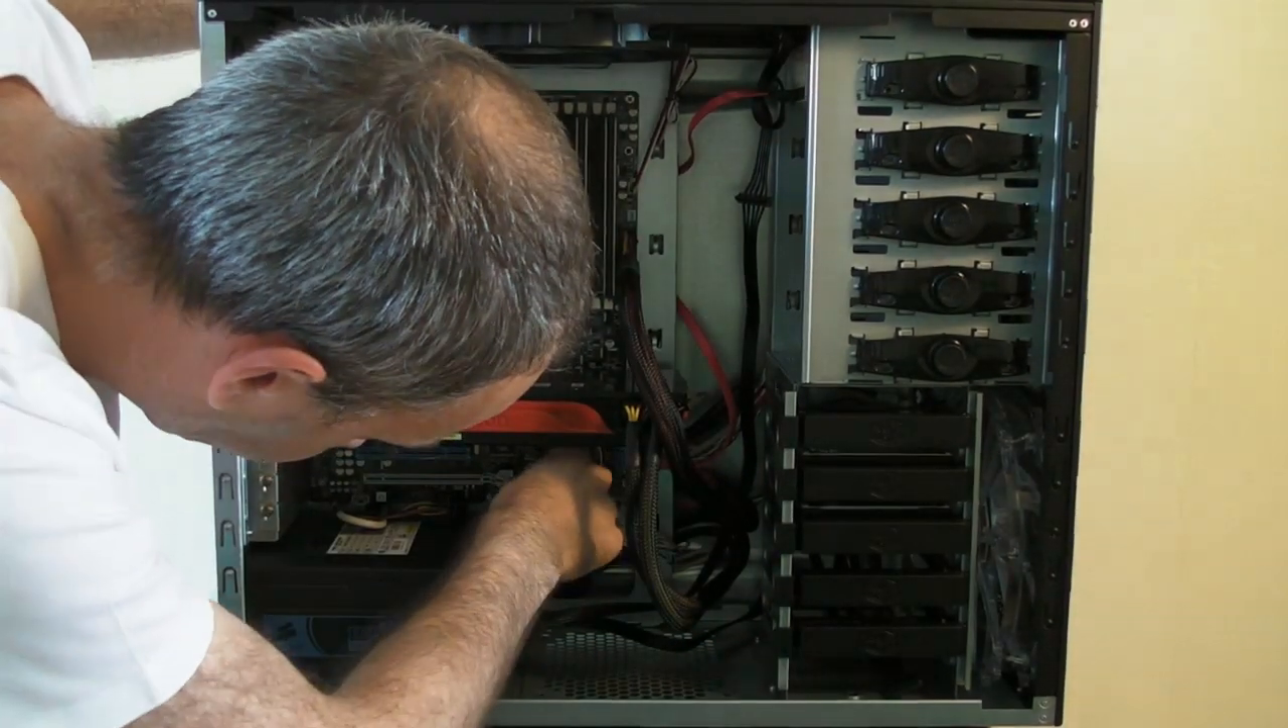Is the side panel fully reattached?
No.